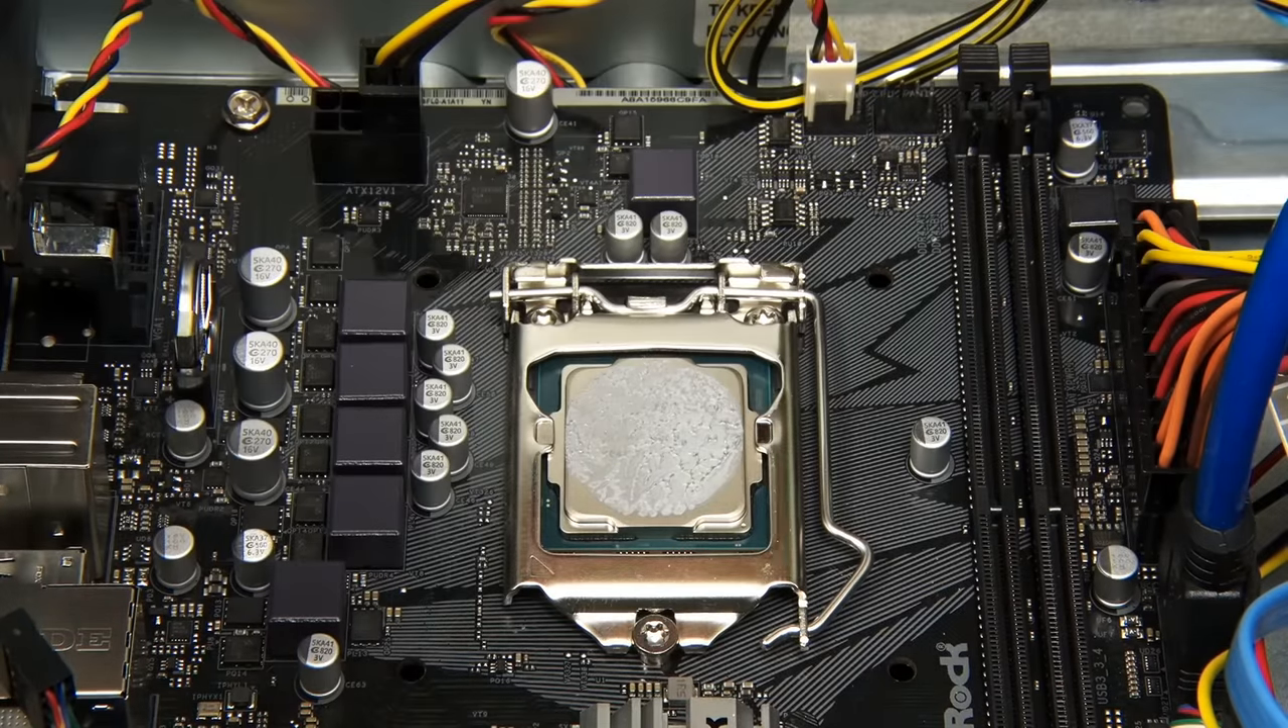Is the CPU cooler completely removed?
Yes.